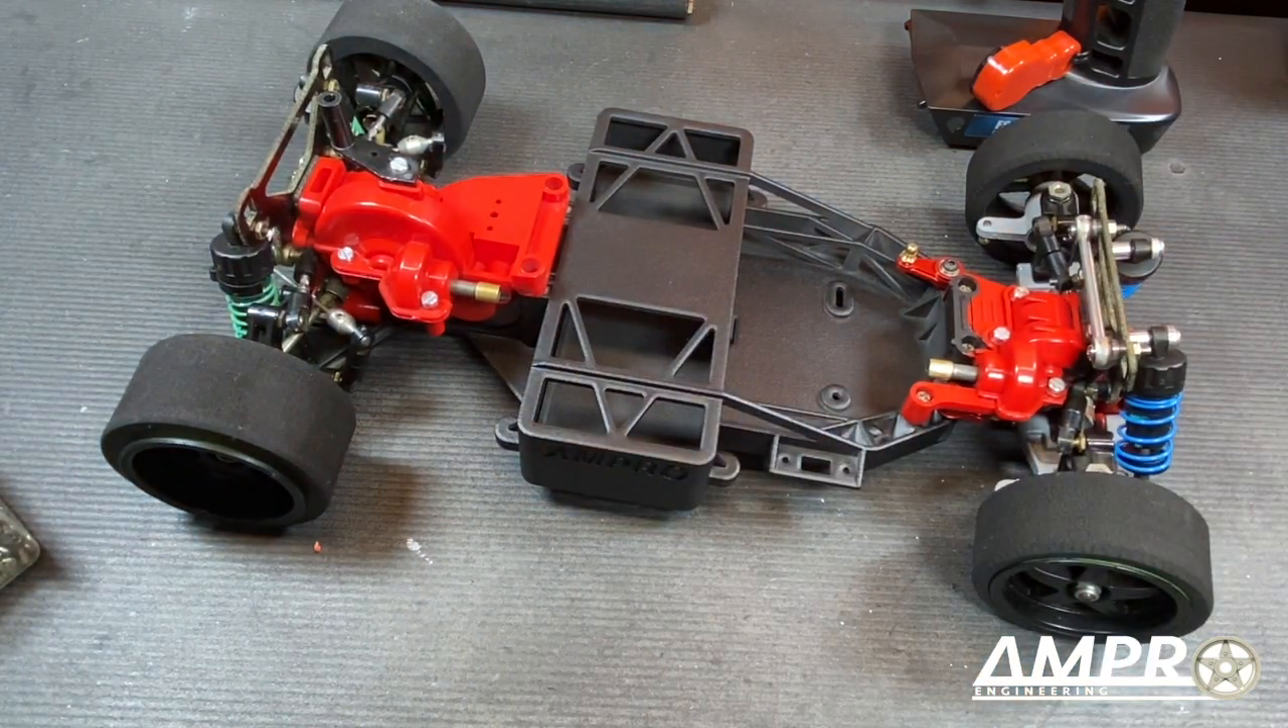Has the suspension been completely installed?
Yes.